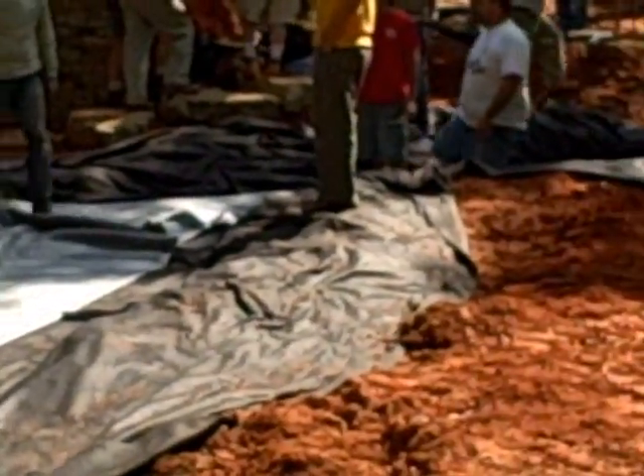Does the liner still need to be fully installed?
Yes.